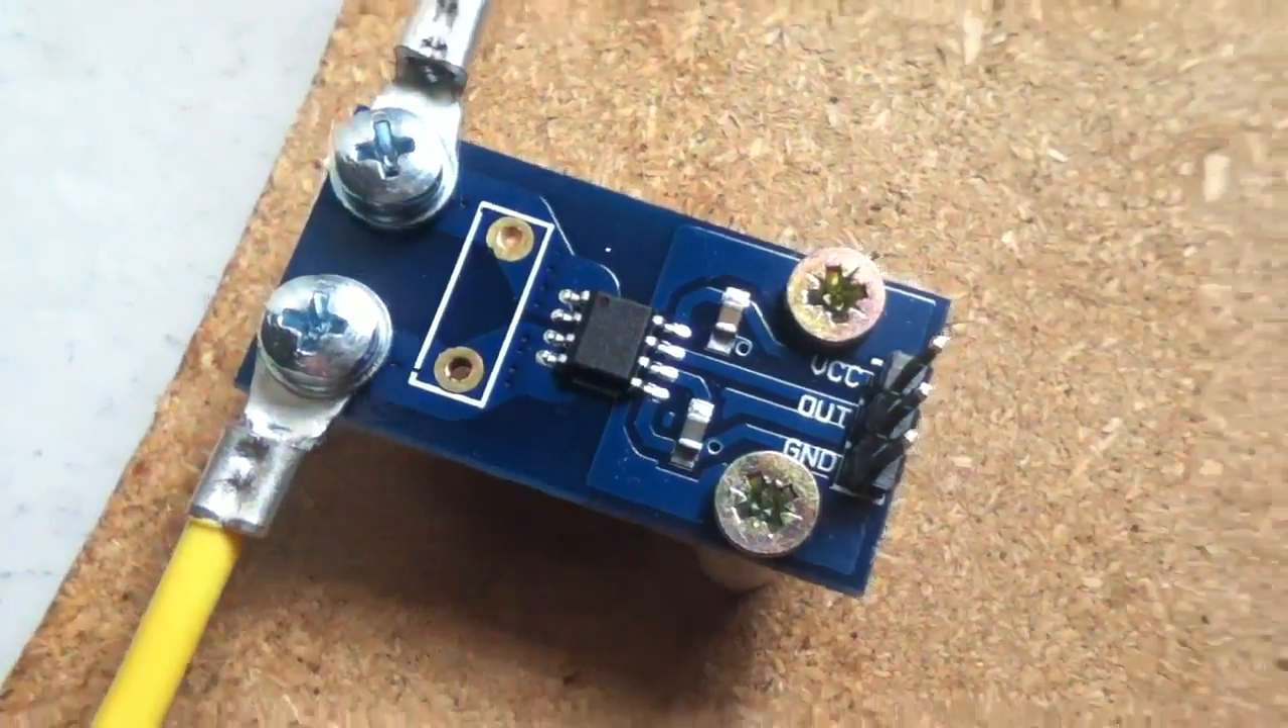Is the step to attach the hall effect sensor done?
Yes.